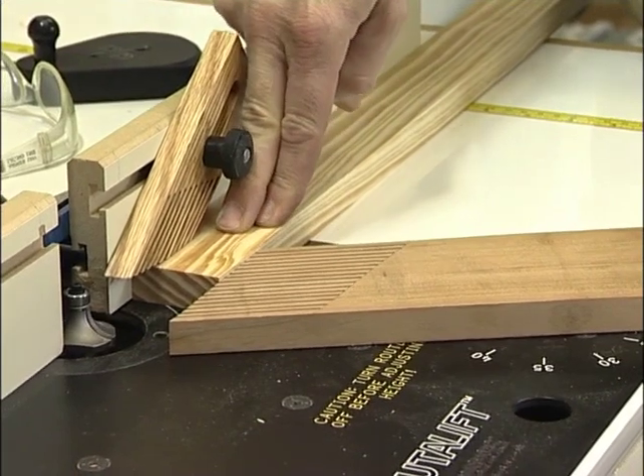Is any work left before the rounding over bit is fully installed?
No.